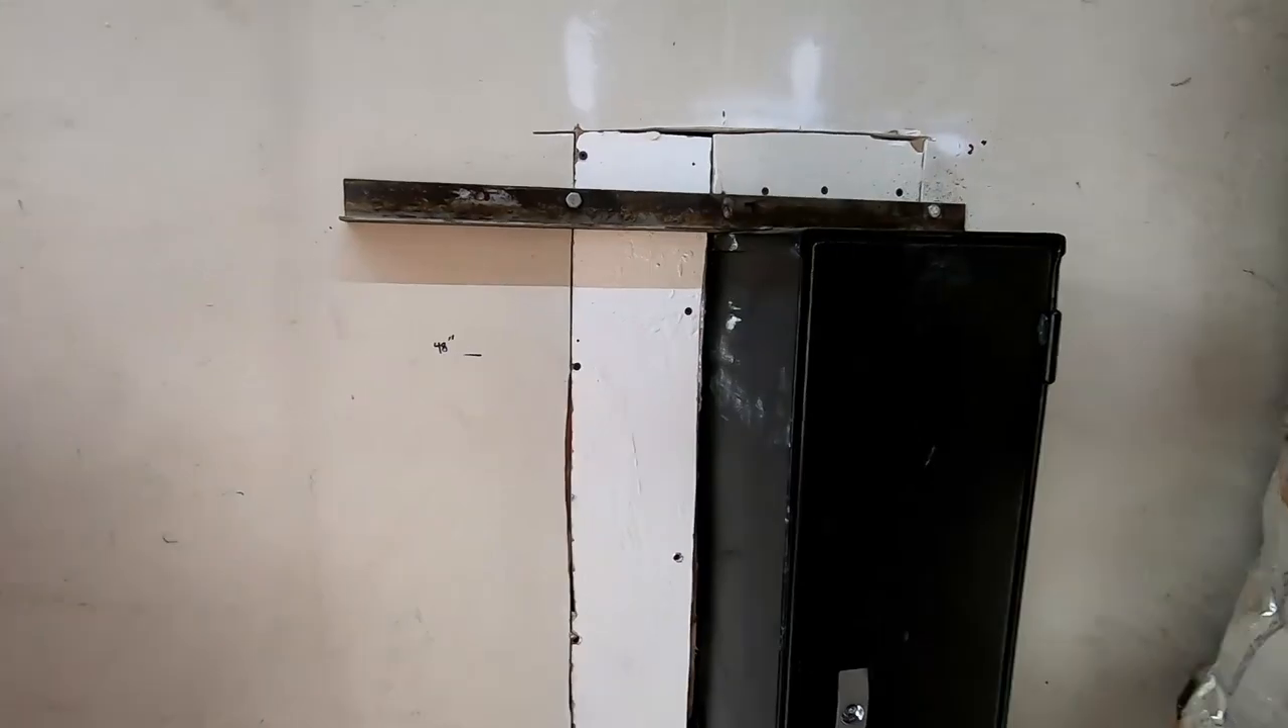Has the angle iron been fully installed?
Yes.